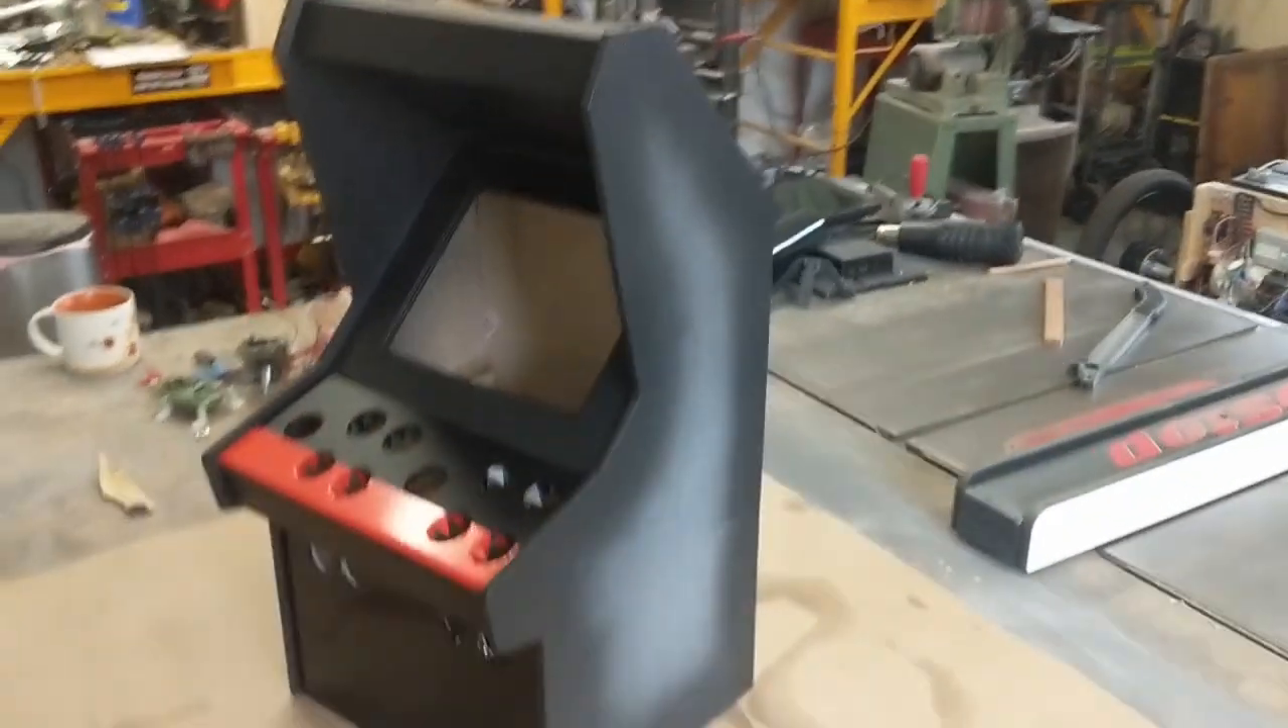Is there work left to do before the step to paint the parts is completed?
No.